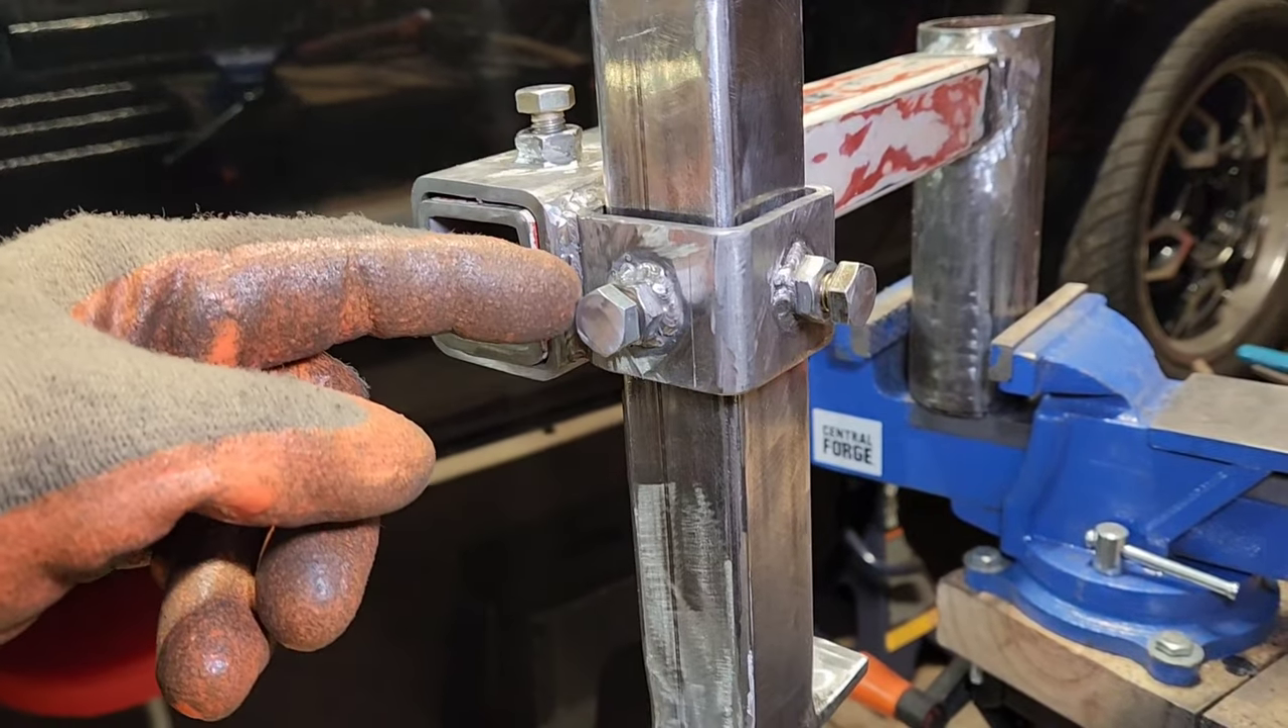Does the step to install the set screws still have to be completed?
No.